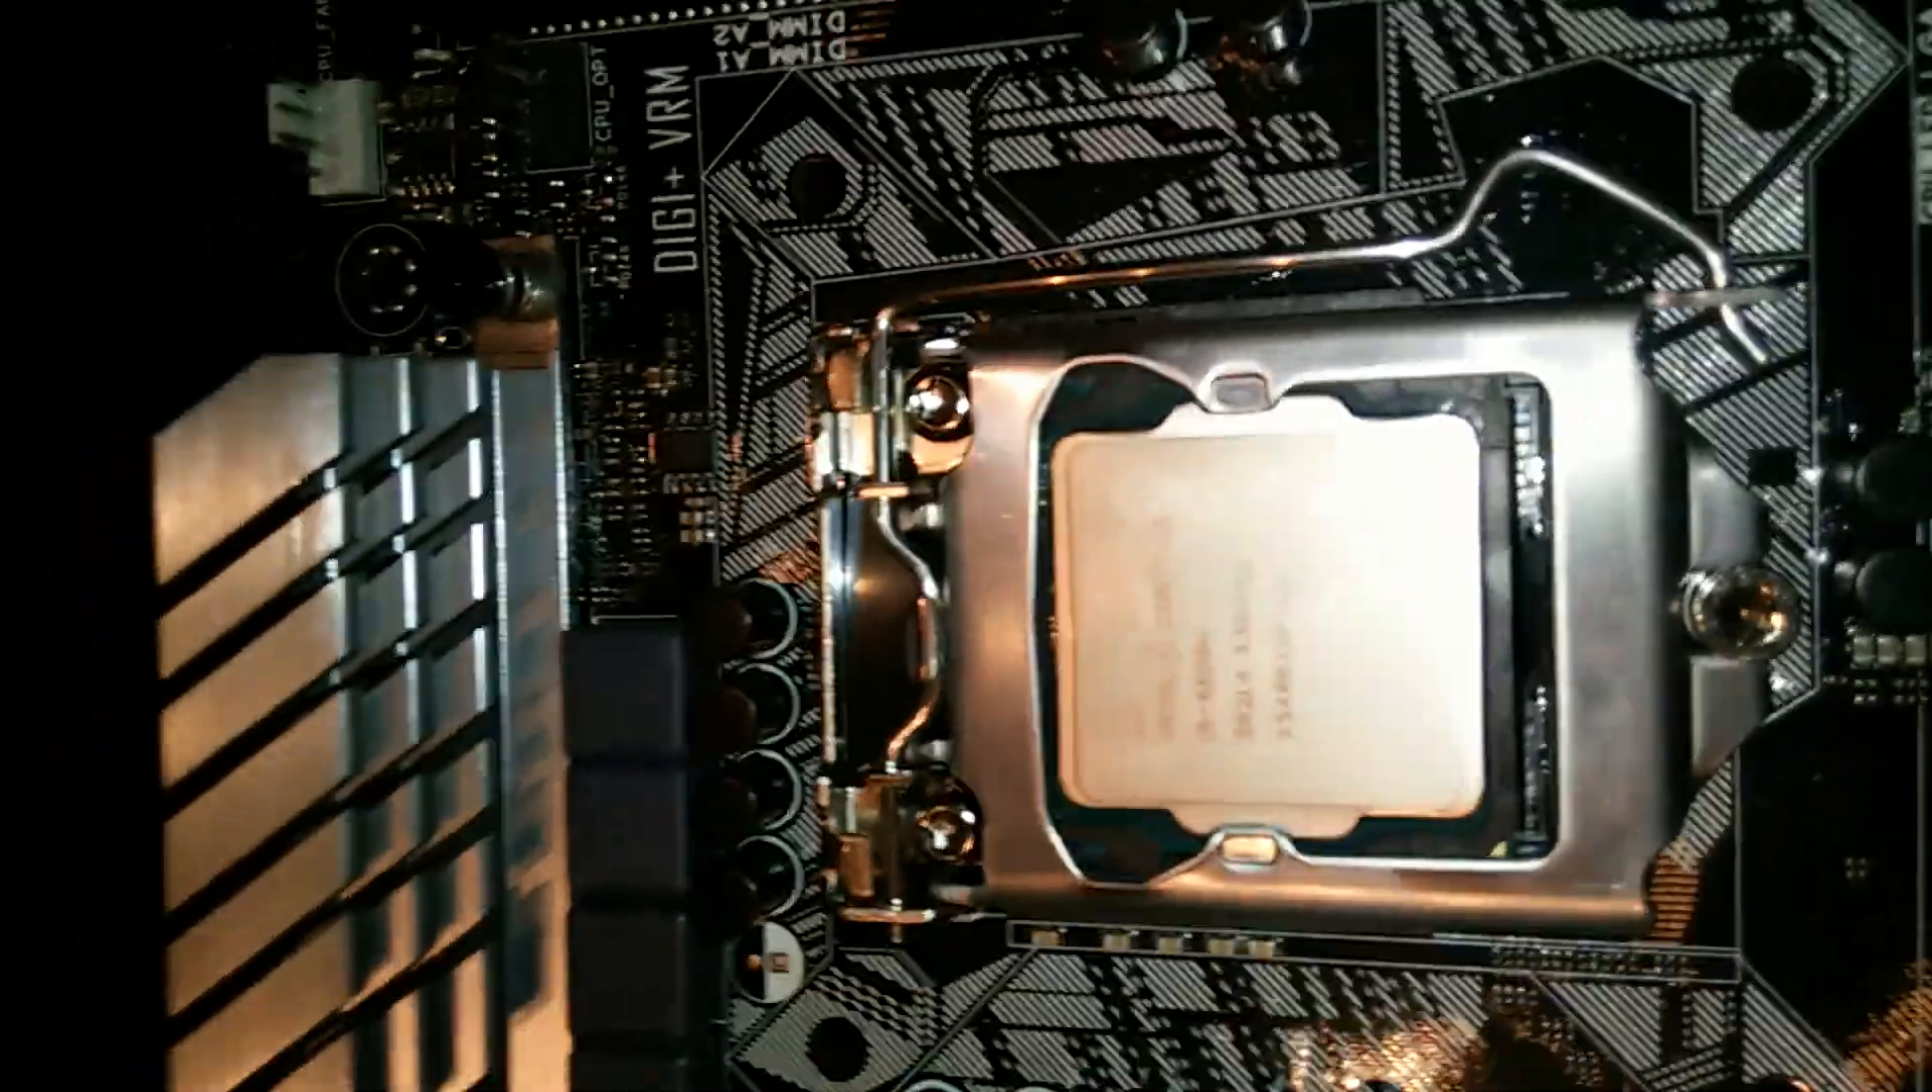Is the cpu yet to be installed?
No.